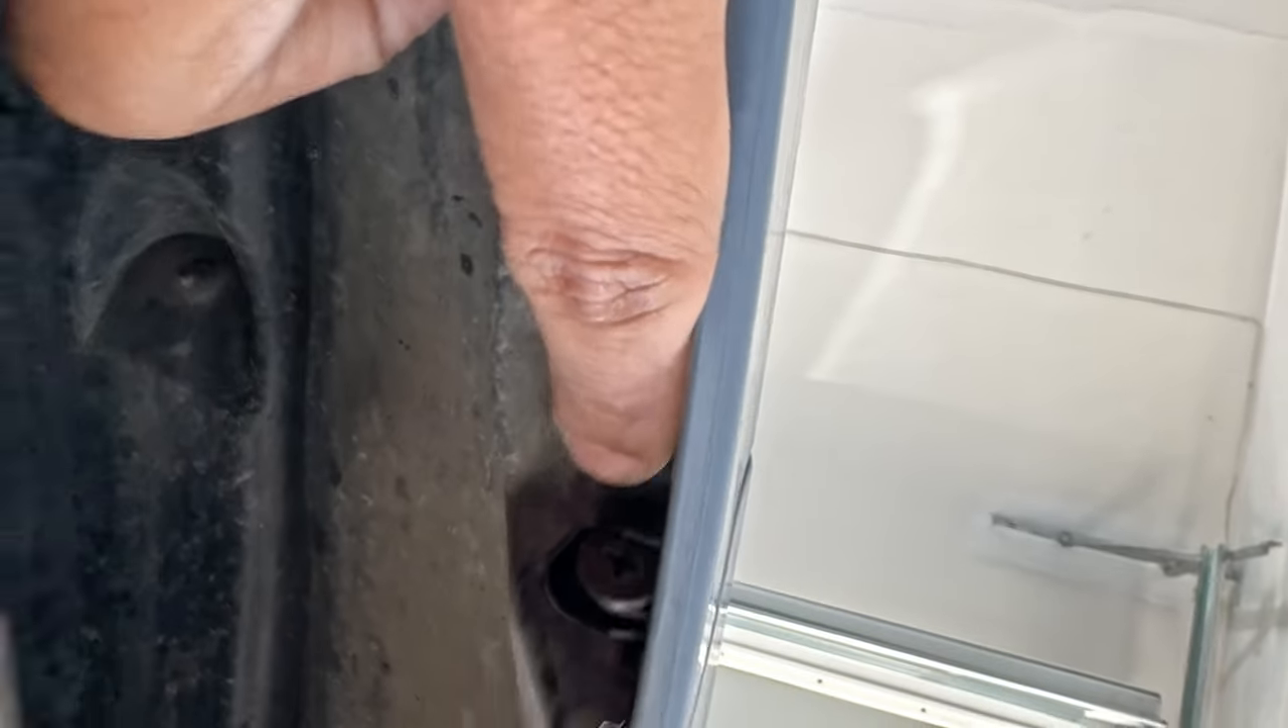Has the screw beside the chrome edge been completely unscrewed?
No.